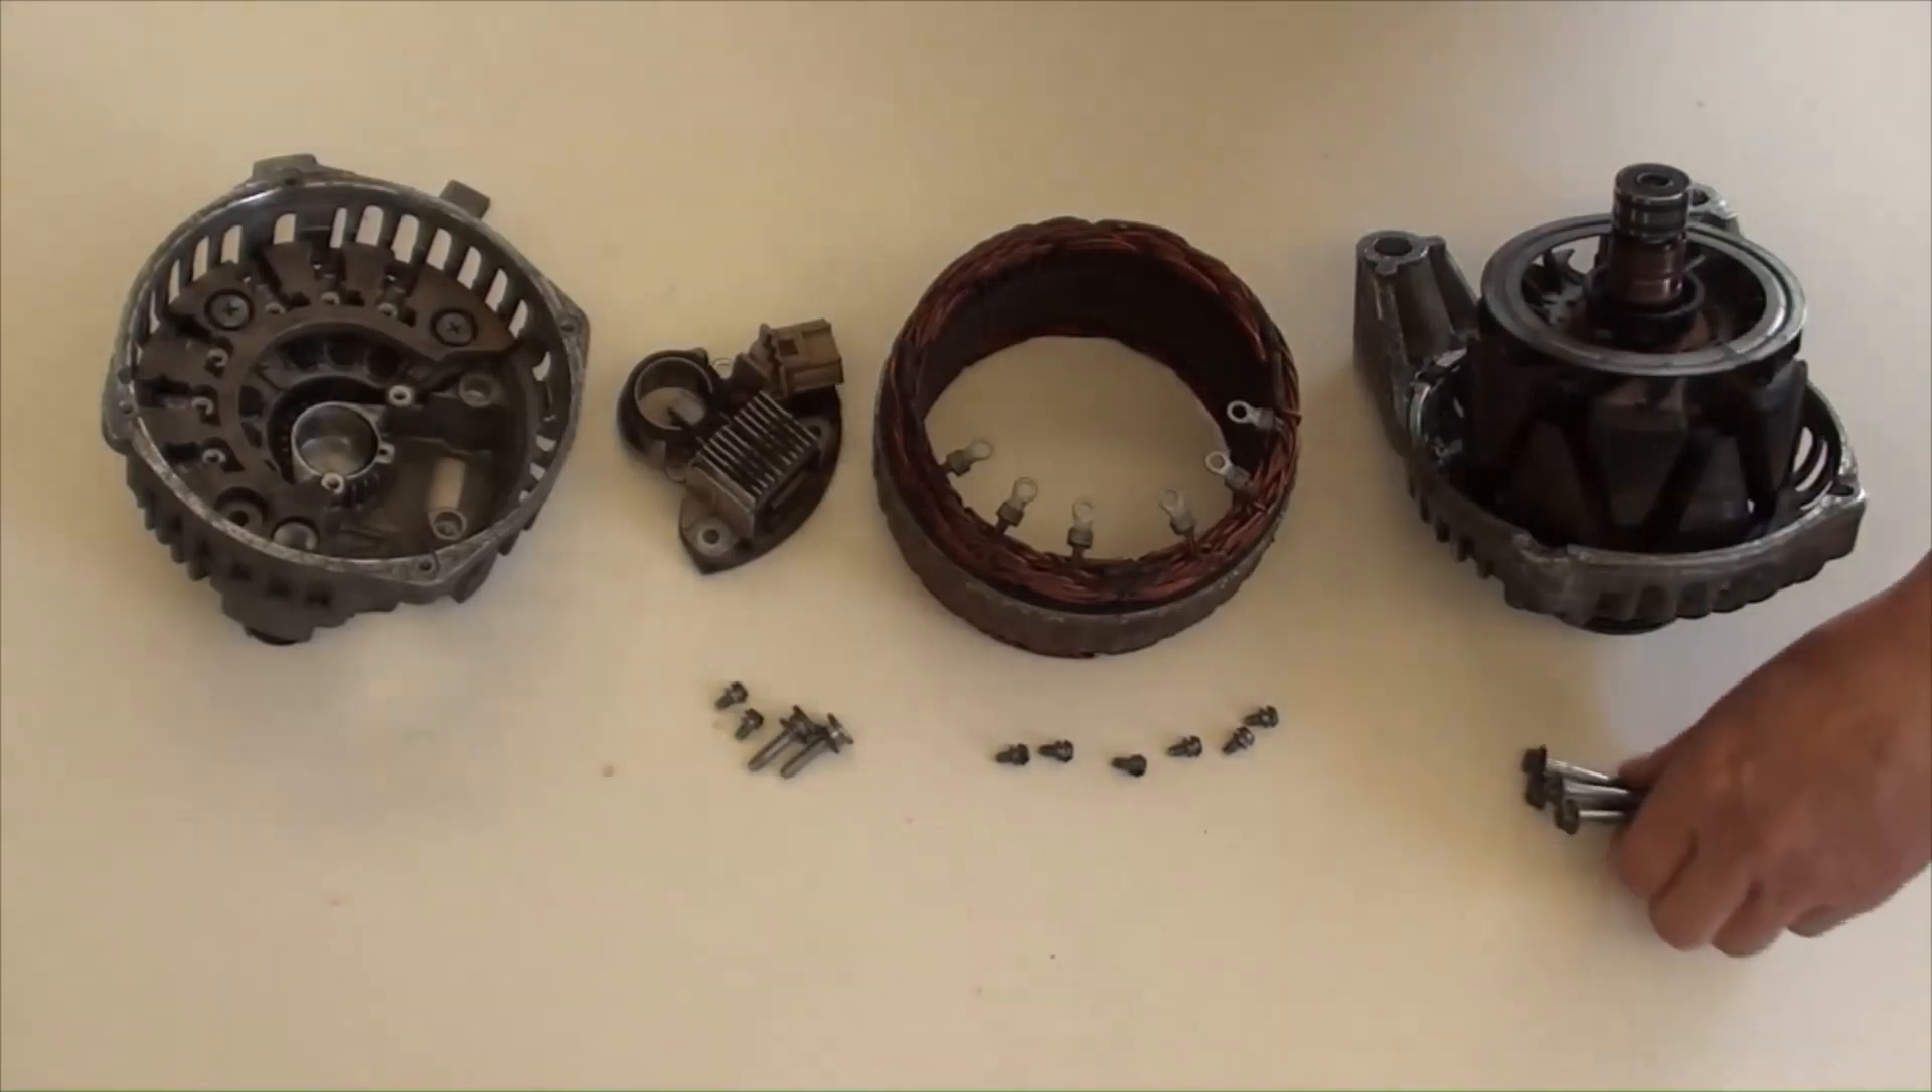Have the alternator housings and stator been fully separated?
Yes.